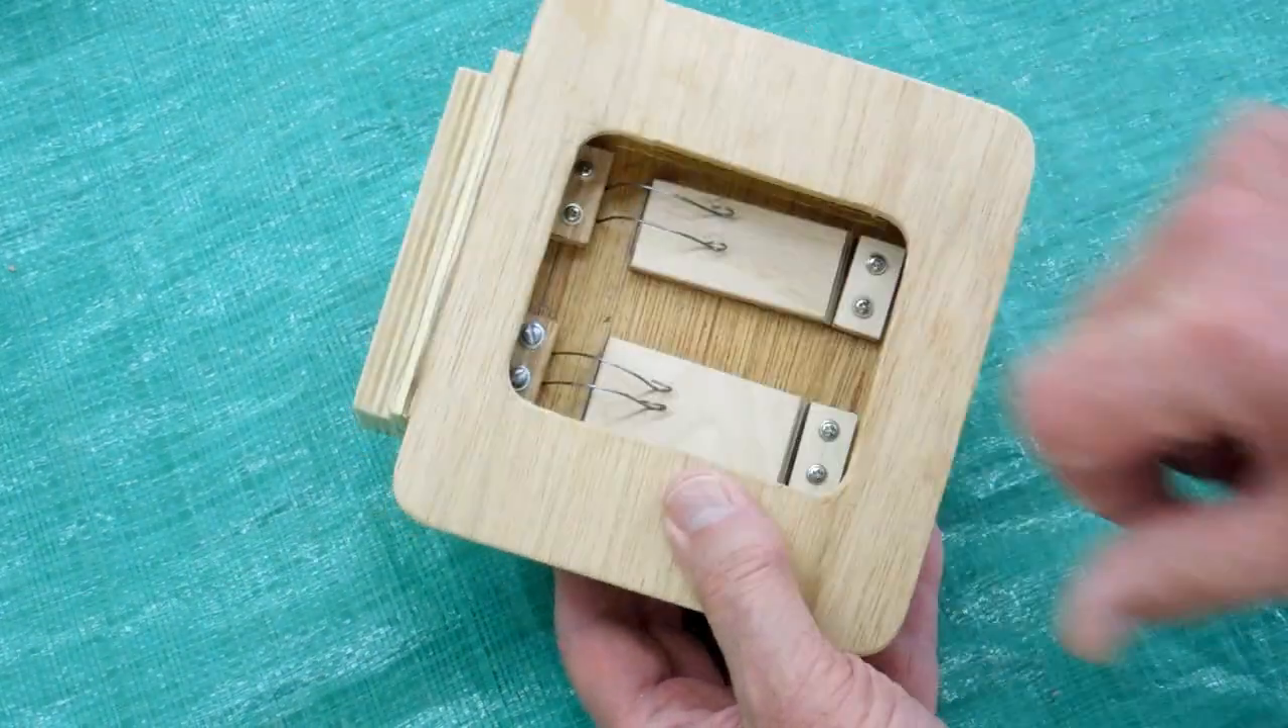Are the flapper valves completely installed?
Yes.